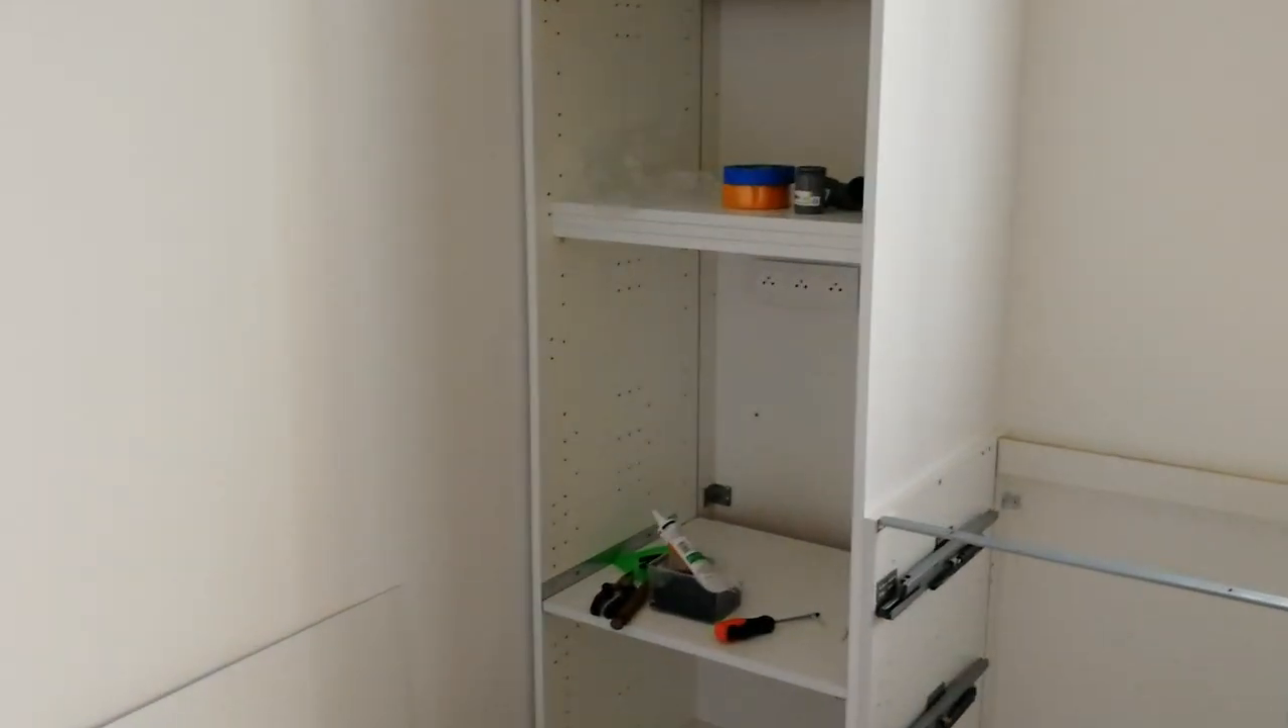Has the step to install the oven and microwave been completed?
No.